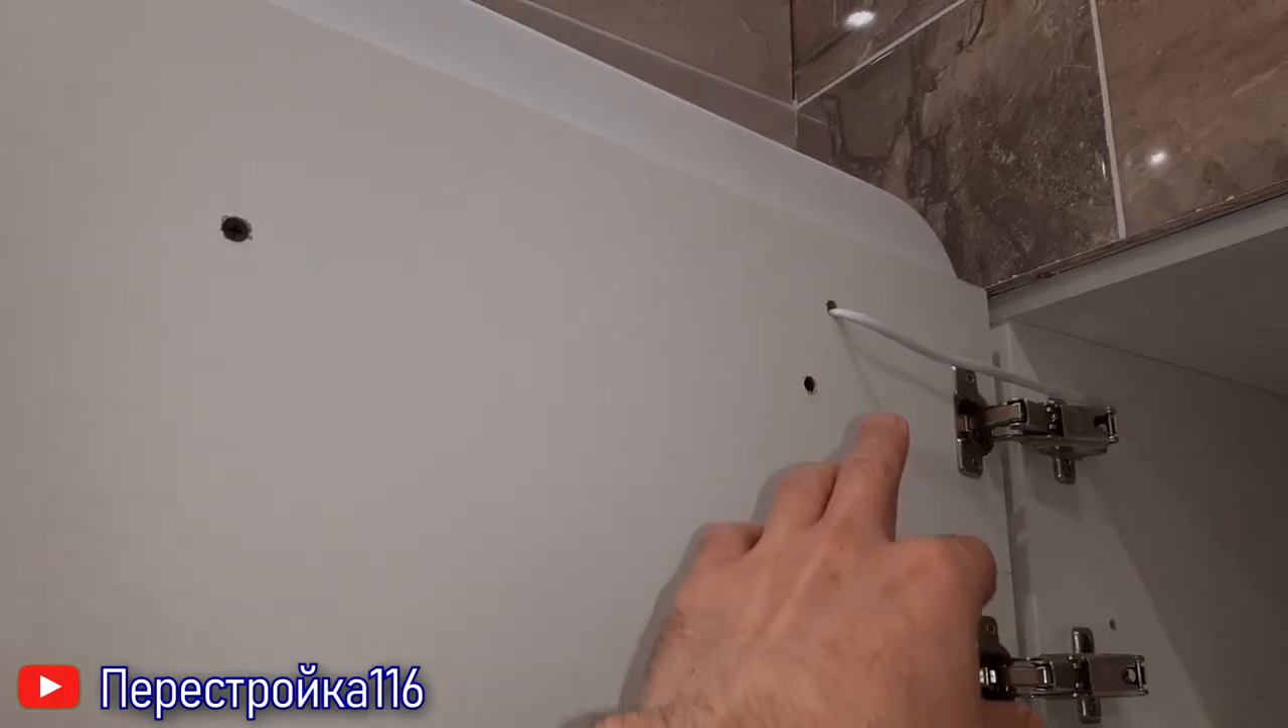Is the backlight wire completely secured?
No.